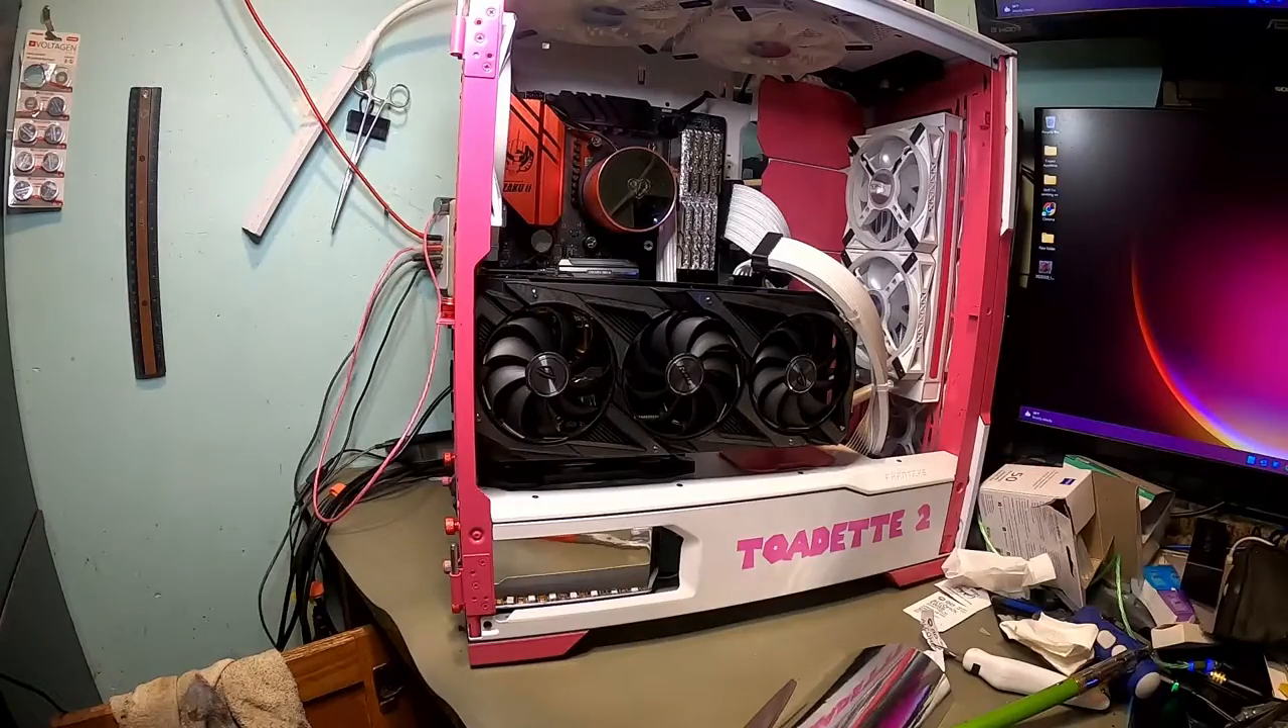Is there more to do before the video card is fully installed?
No.